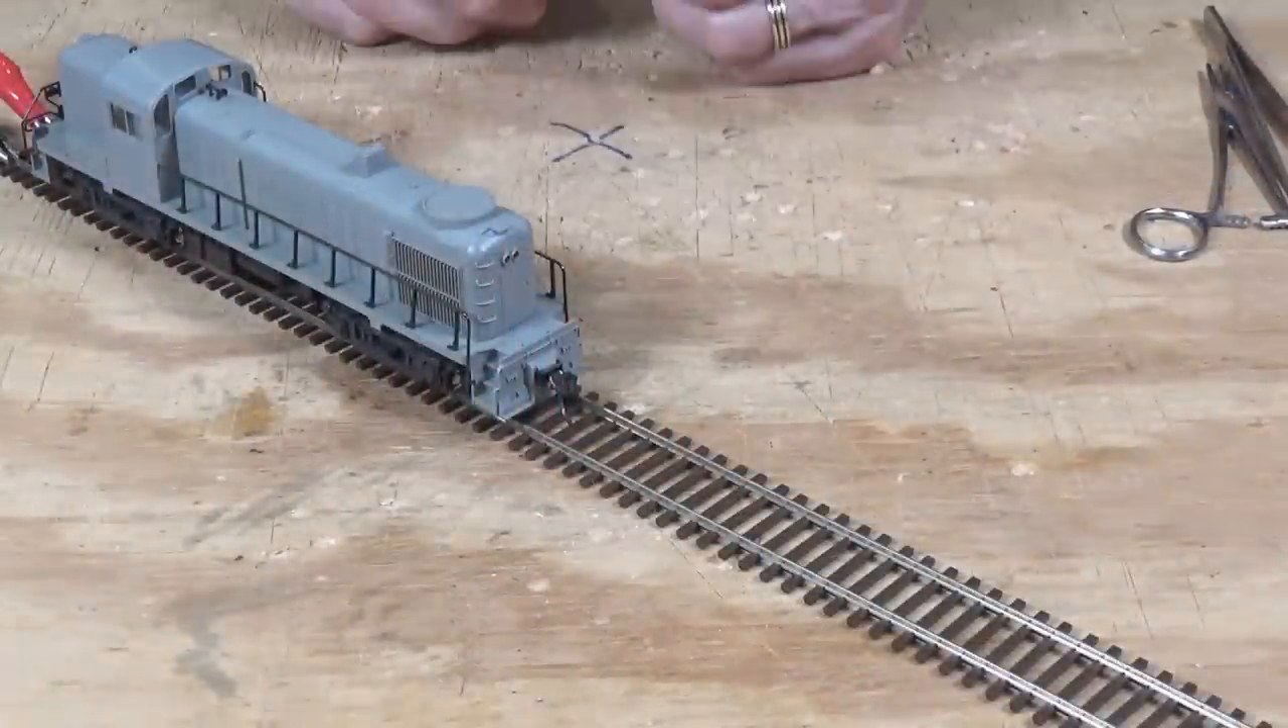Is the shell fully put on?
Yes.